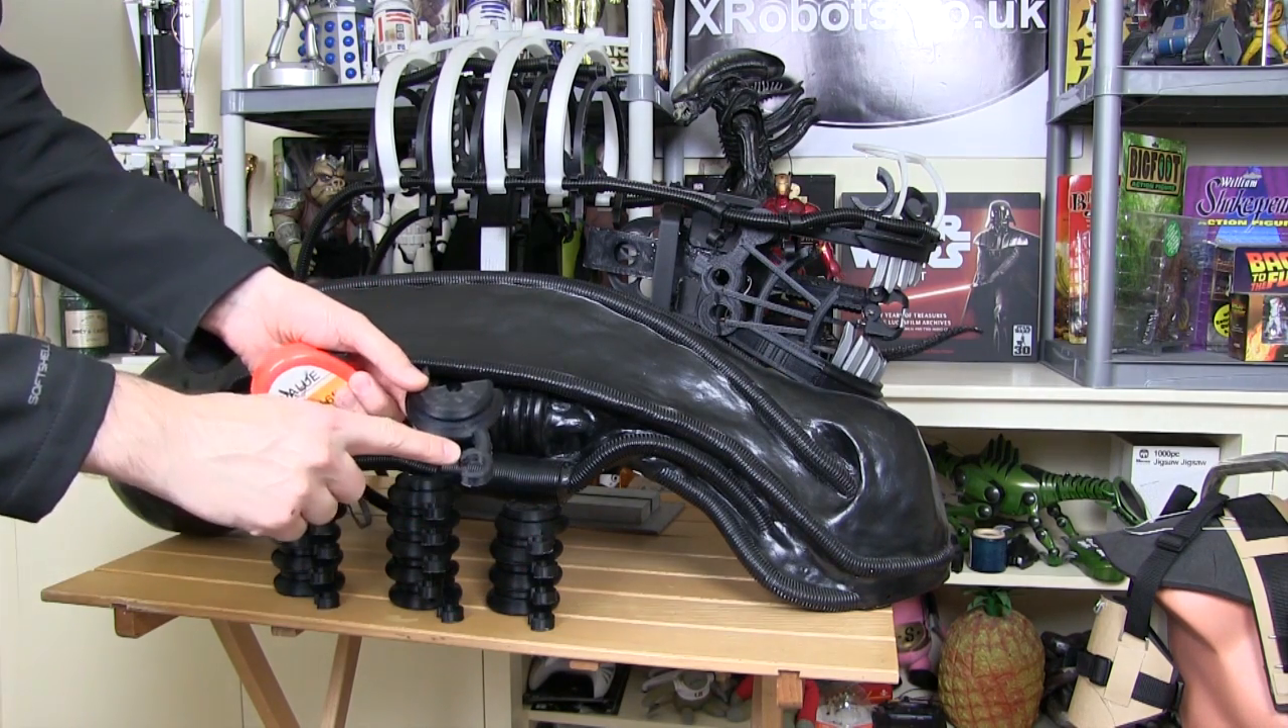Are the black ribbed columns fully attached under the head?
No.